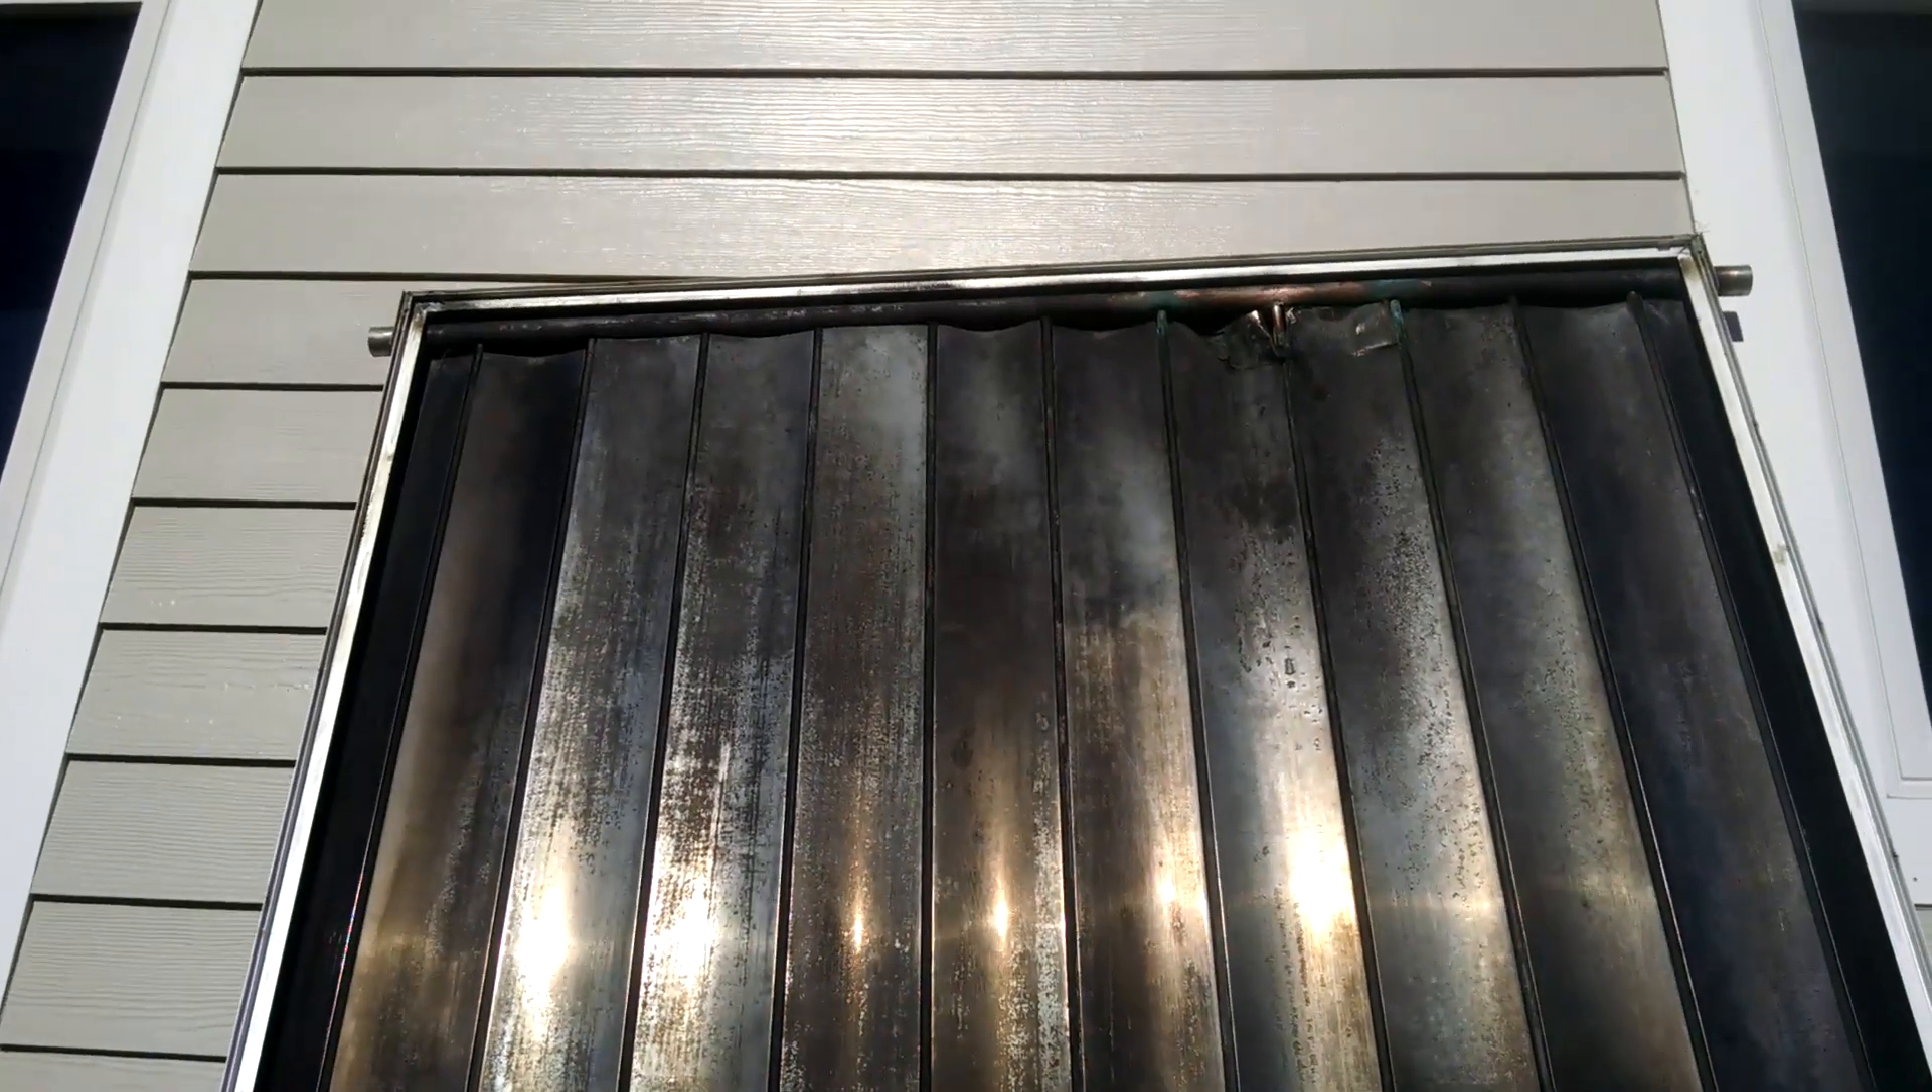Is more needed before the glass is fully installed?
Yes.